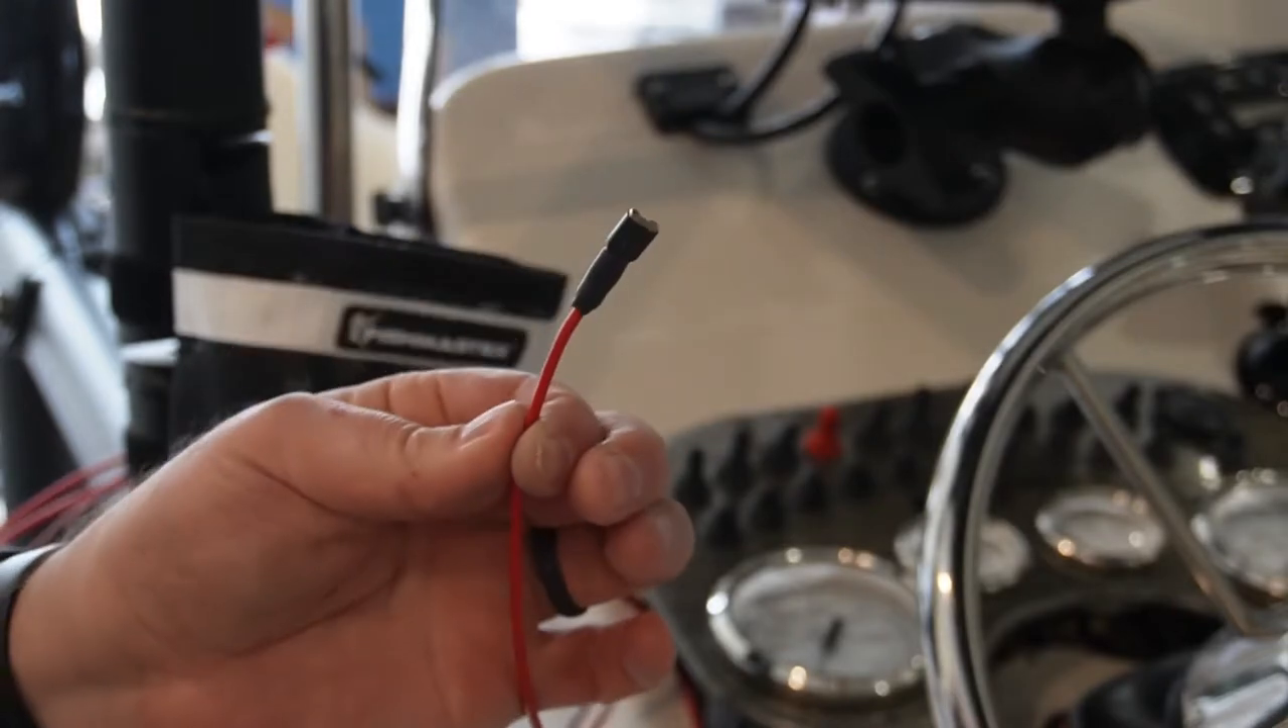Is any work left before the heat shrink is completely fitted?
No.